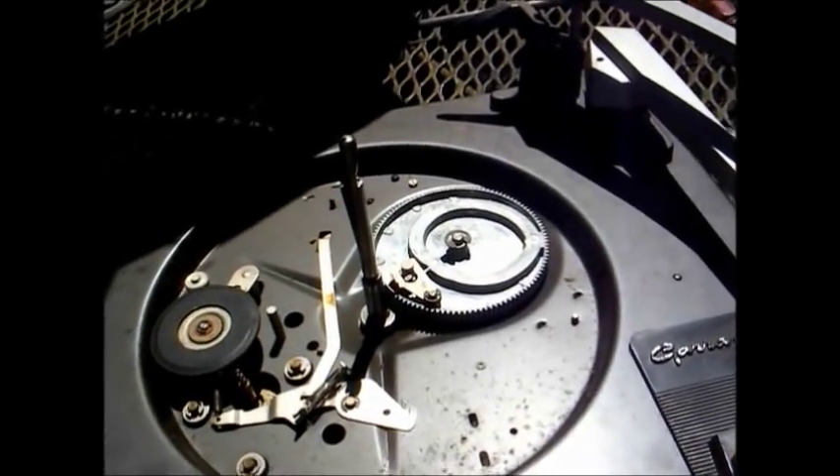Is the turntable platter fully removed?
Yes.